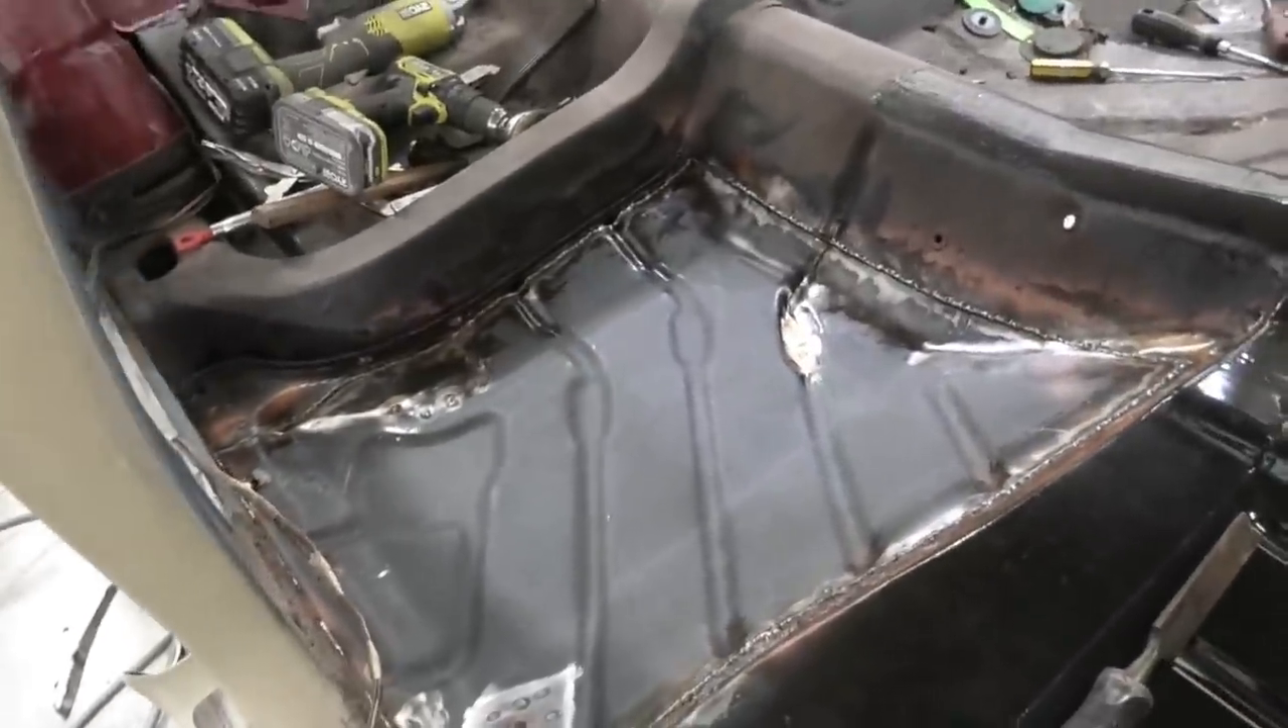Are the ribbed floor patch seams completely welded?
Yes.